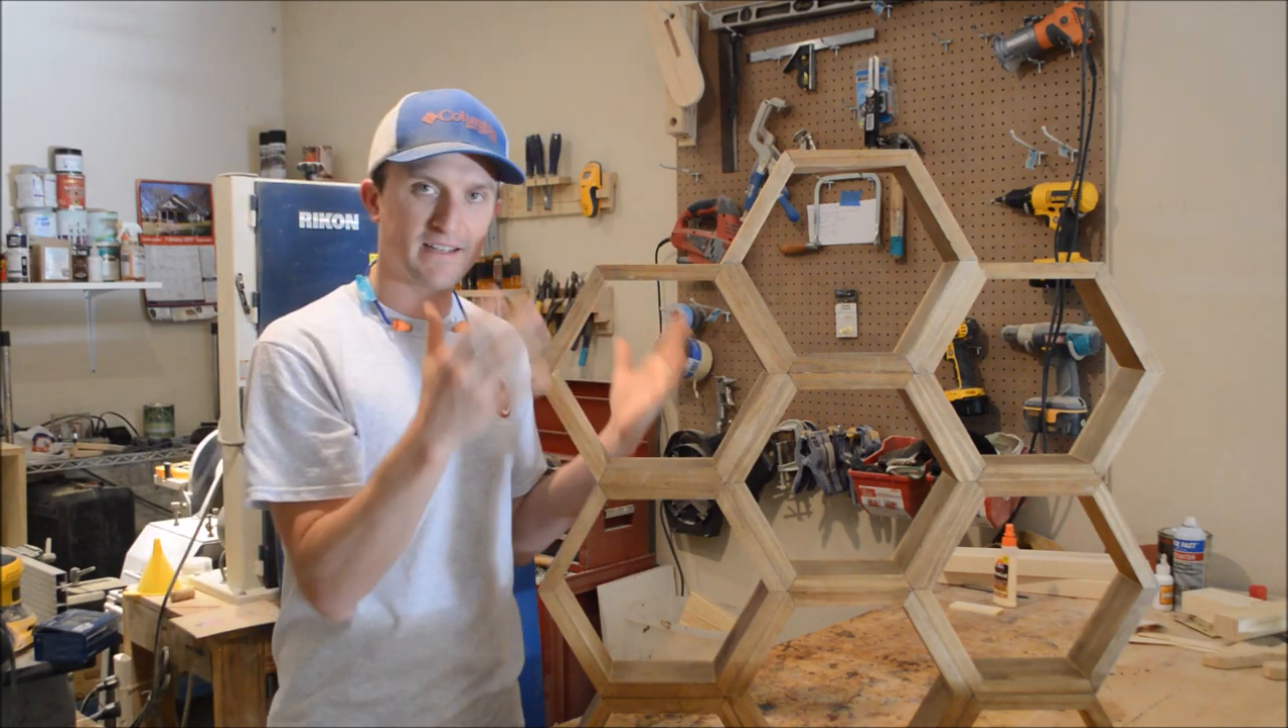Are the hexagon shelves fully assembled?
Yes.